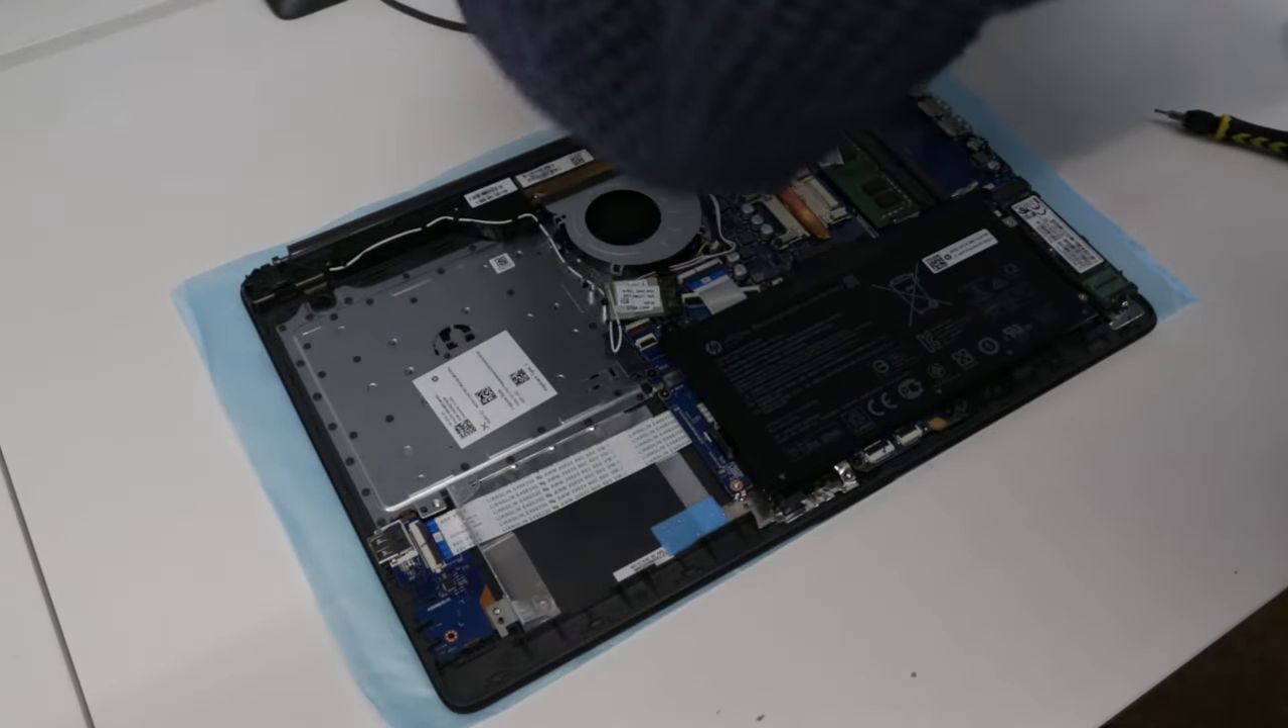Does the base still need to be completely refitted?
Yes.